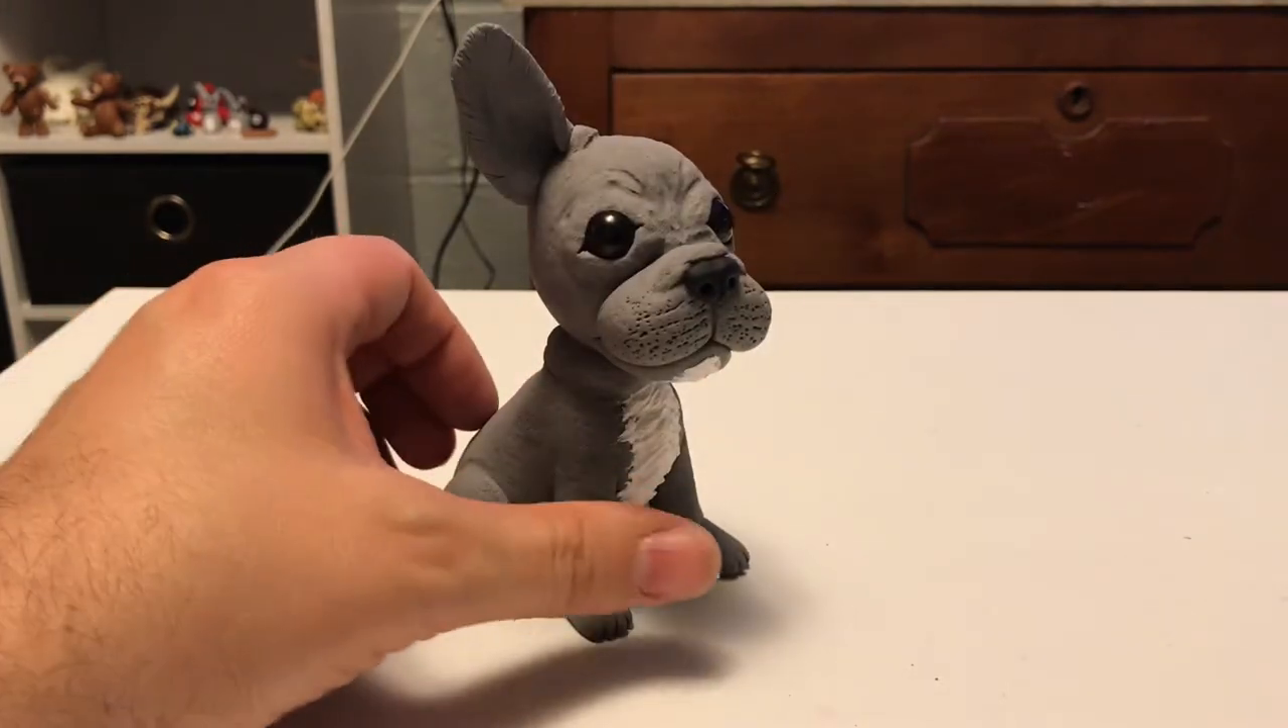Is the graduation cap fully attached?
No.